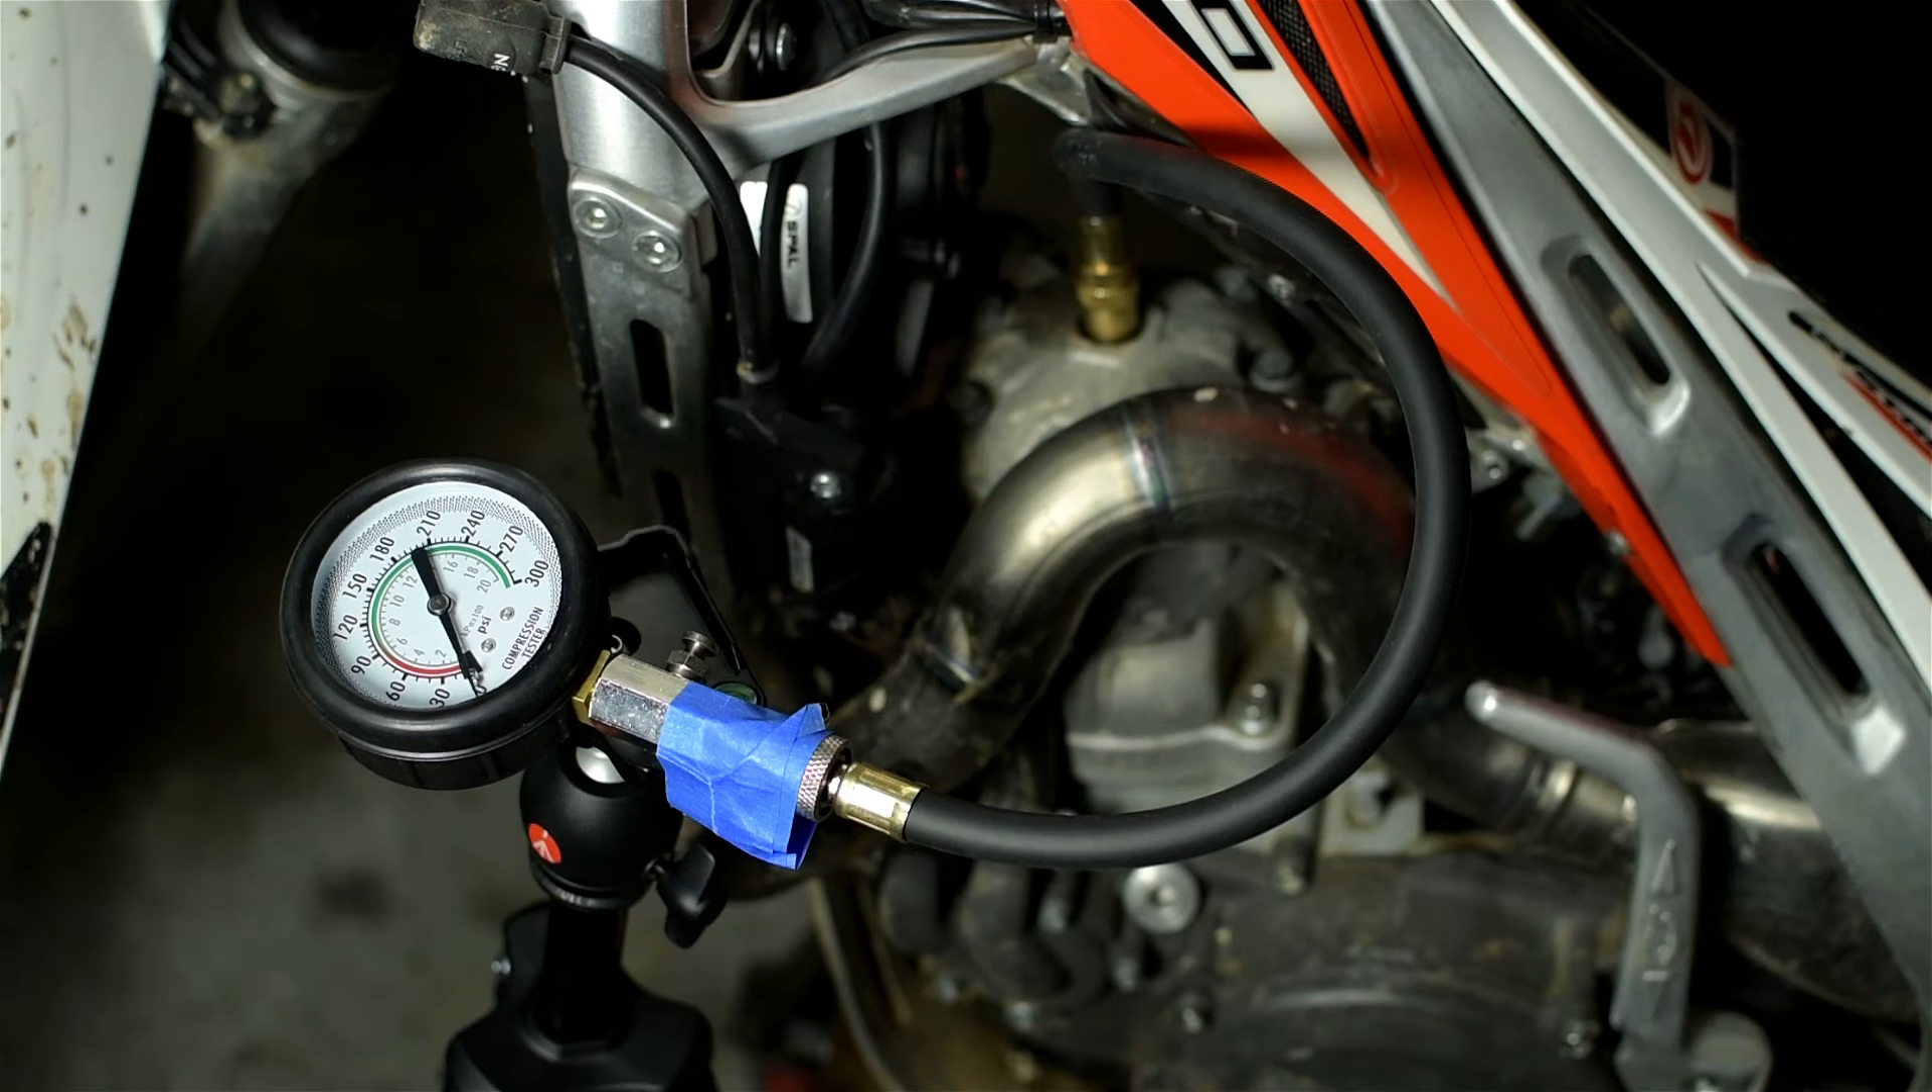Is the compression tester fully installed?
Yes.